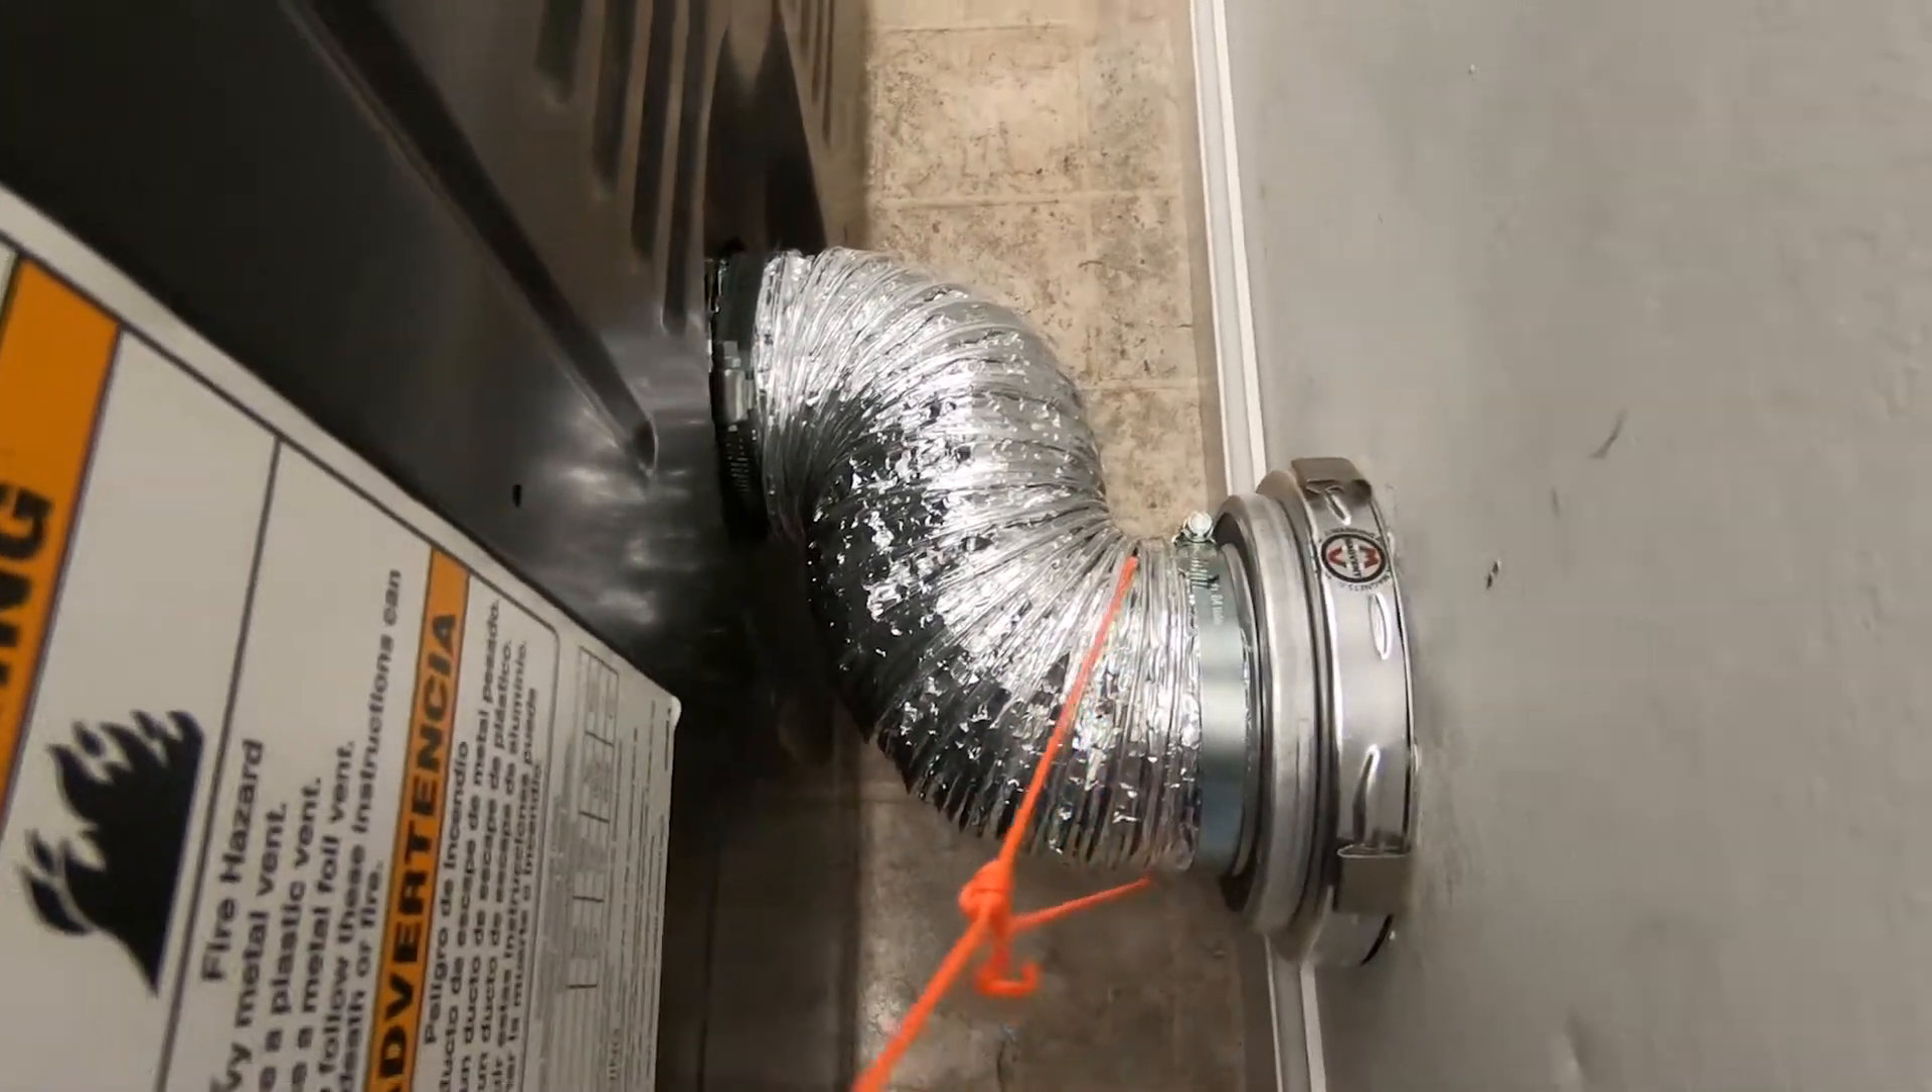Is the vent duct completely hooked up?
Yes.